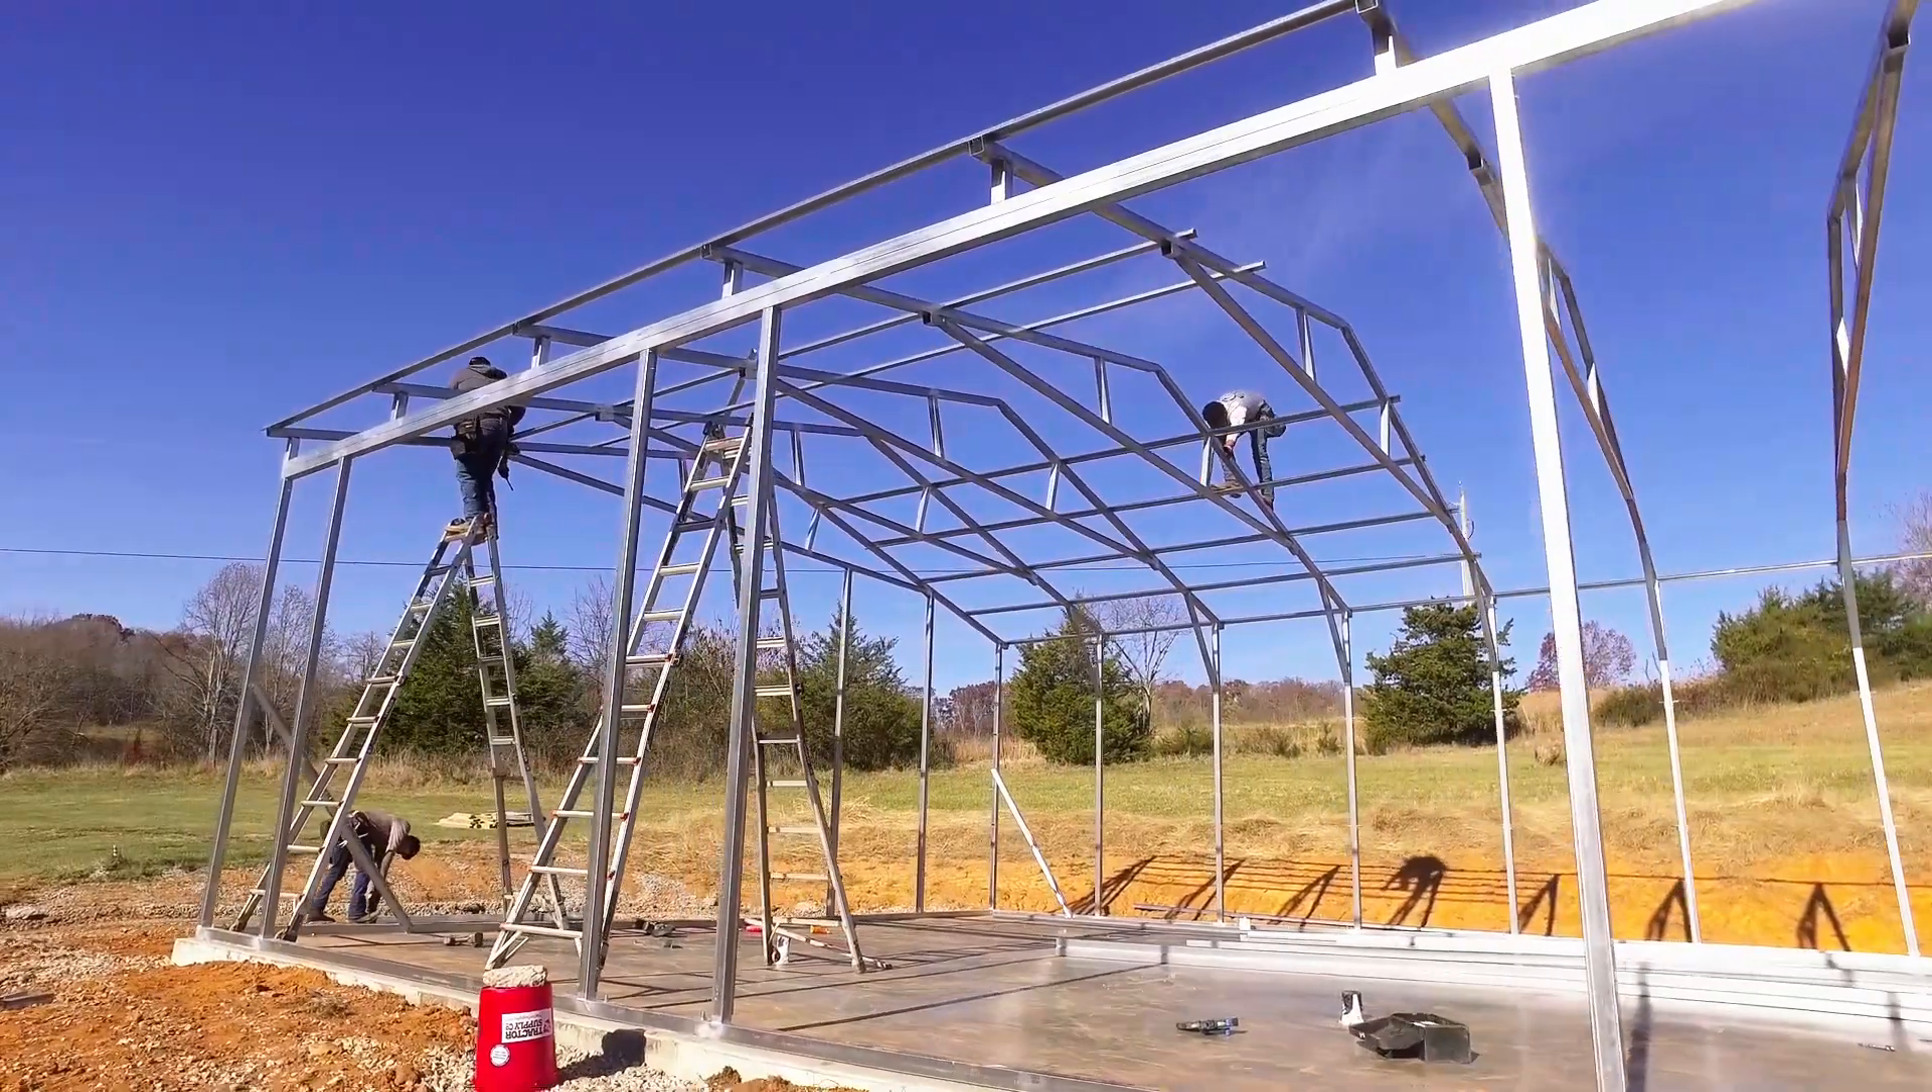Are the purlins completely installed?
No.